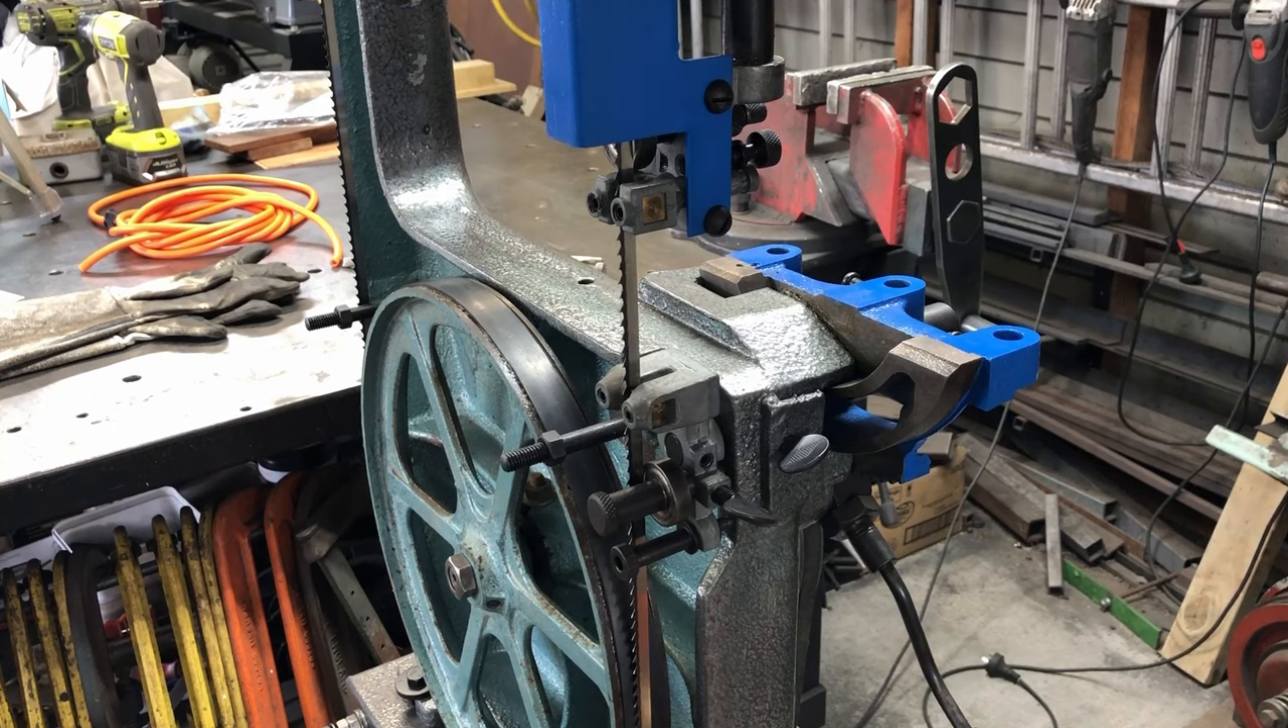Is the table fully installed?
No.